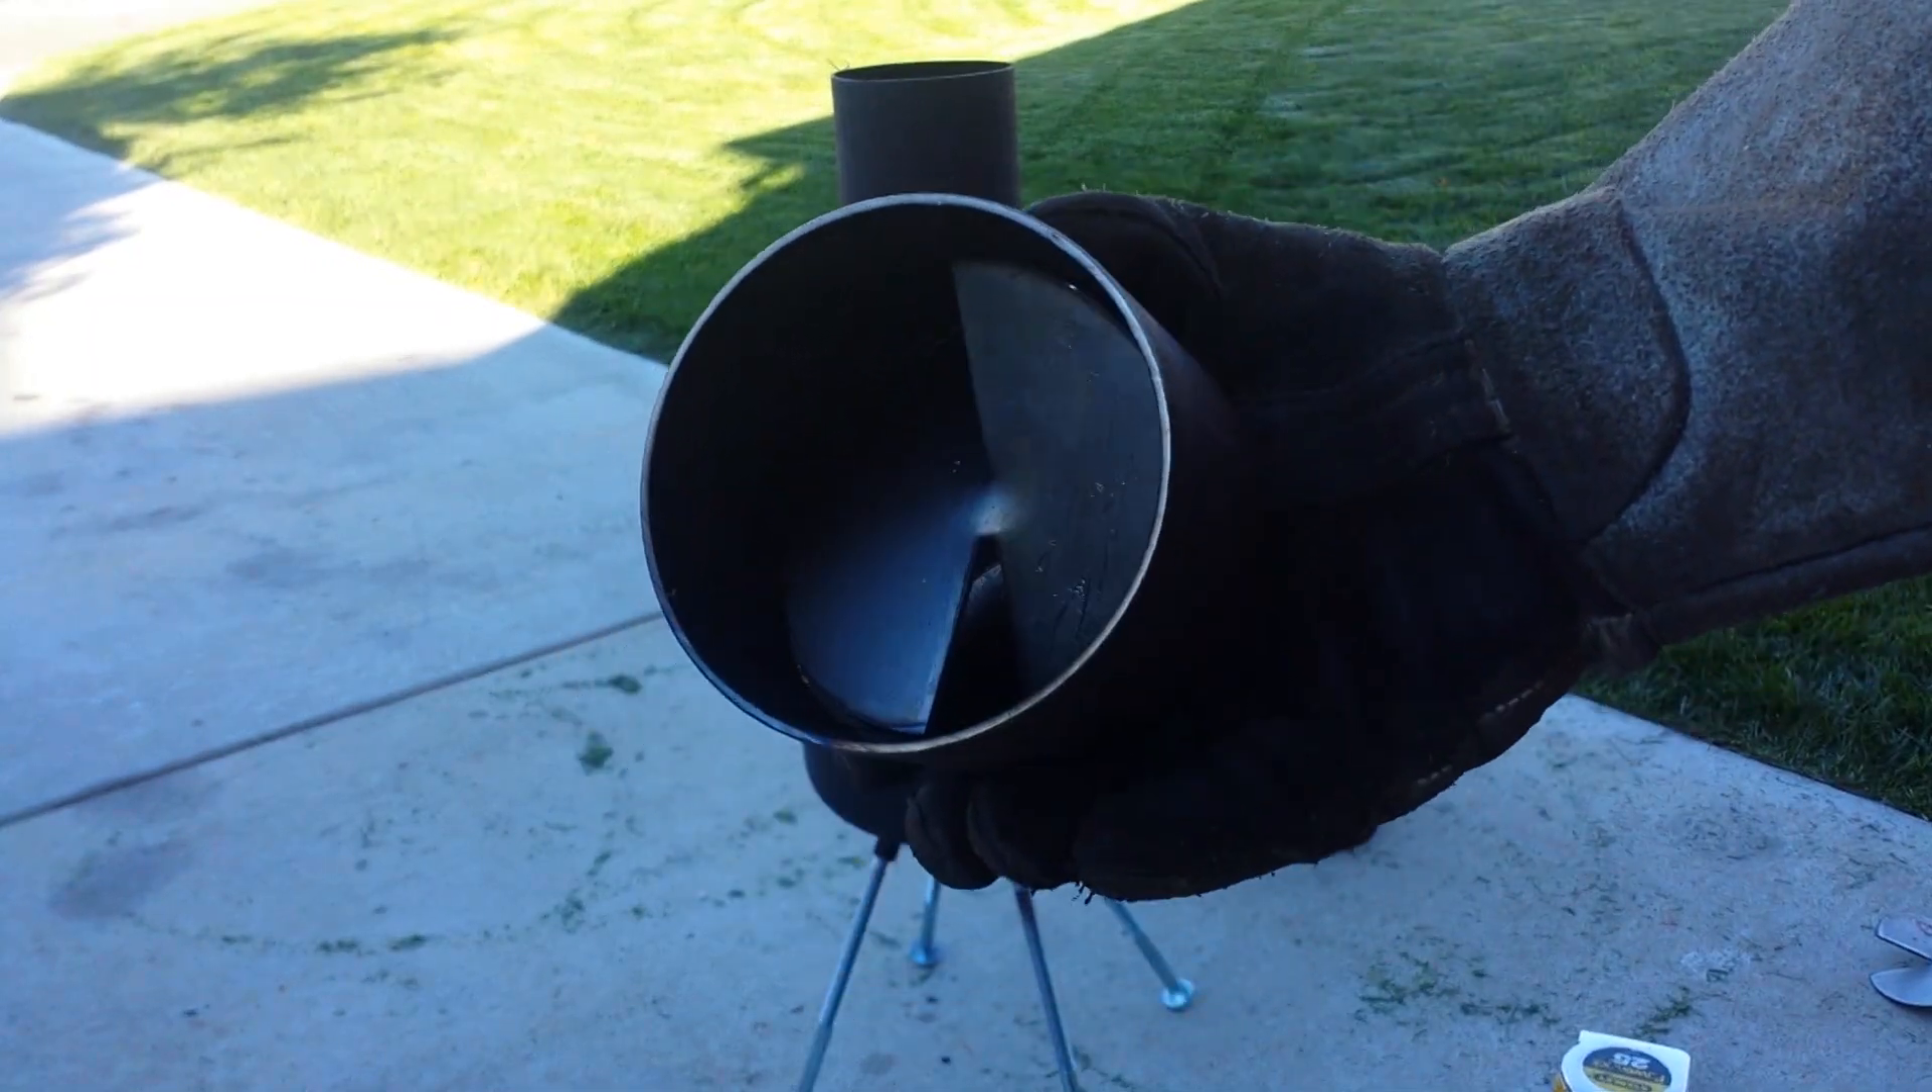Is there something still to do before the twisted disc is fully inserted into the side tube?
No.